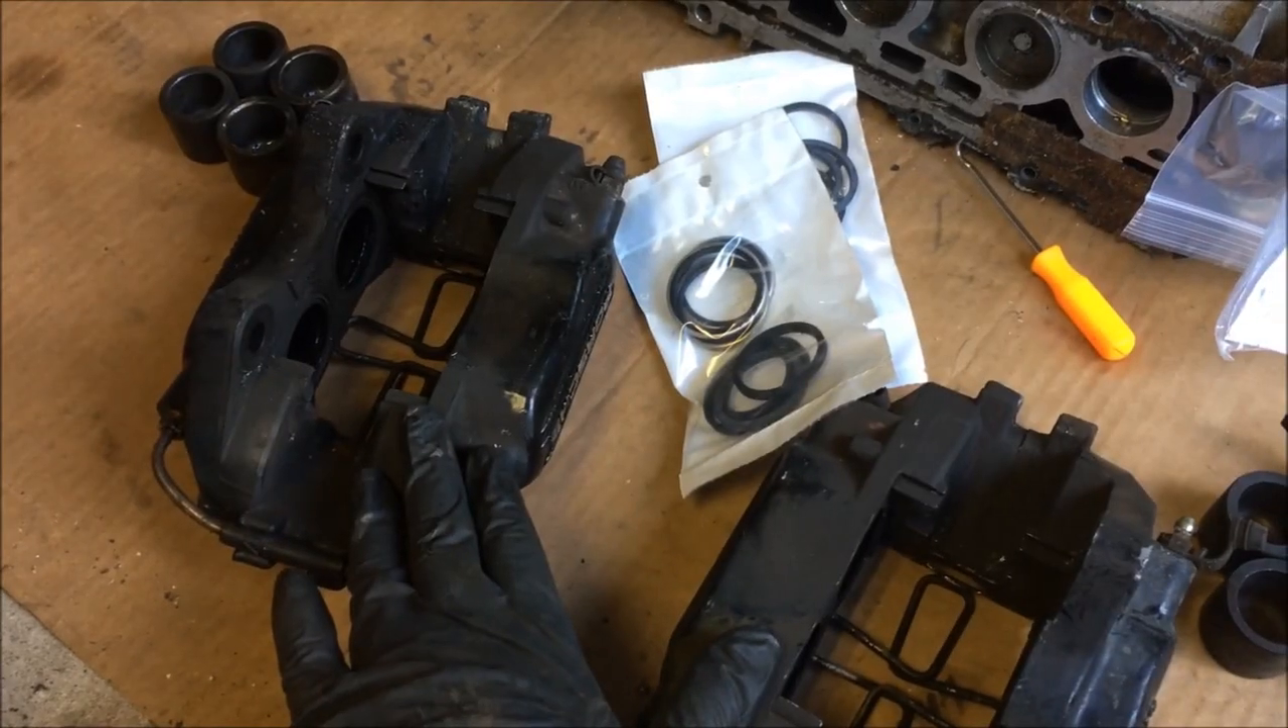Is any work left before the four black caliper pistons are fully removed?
No.